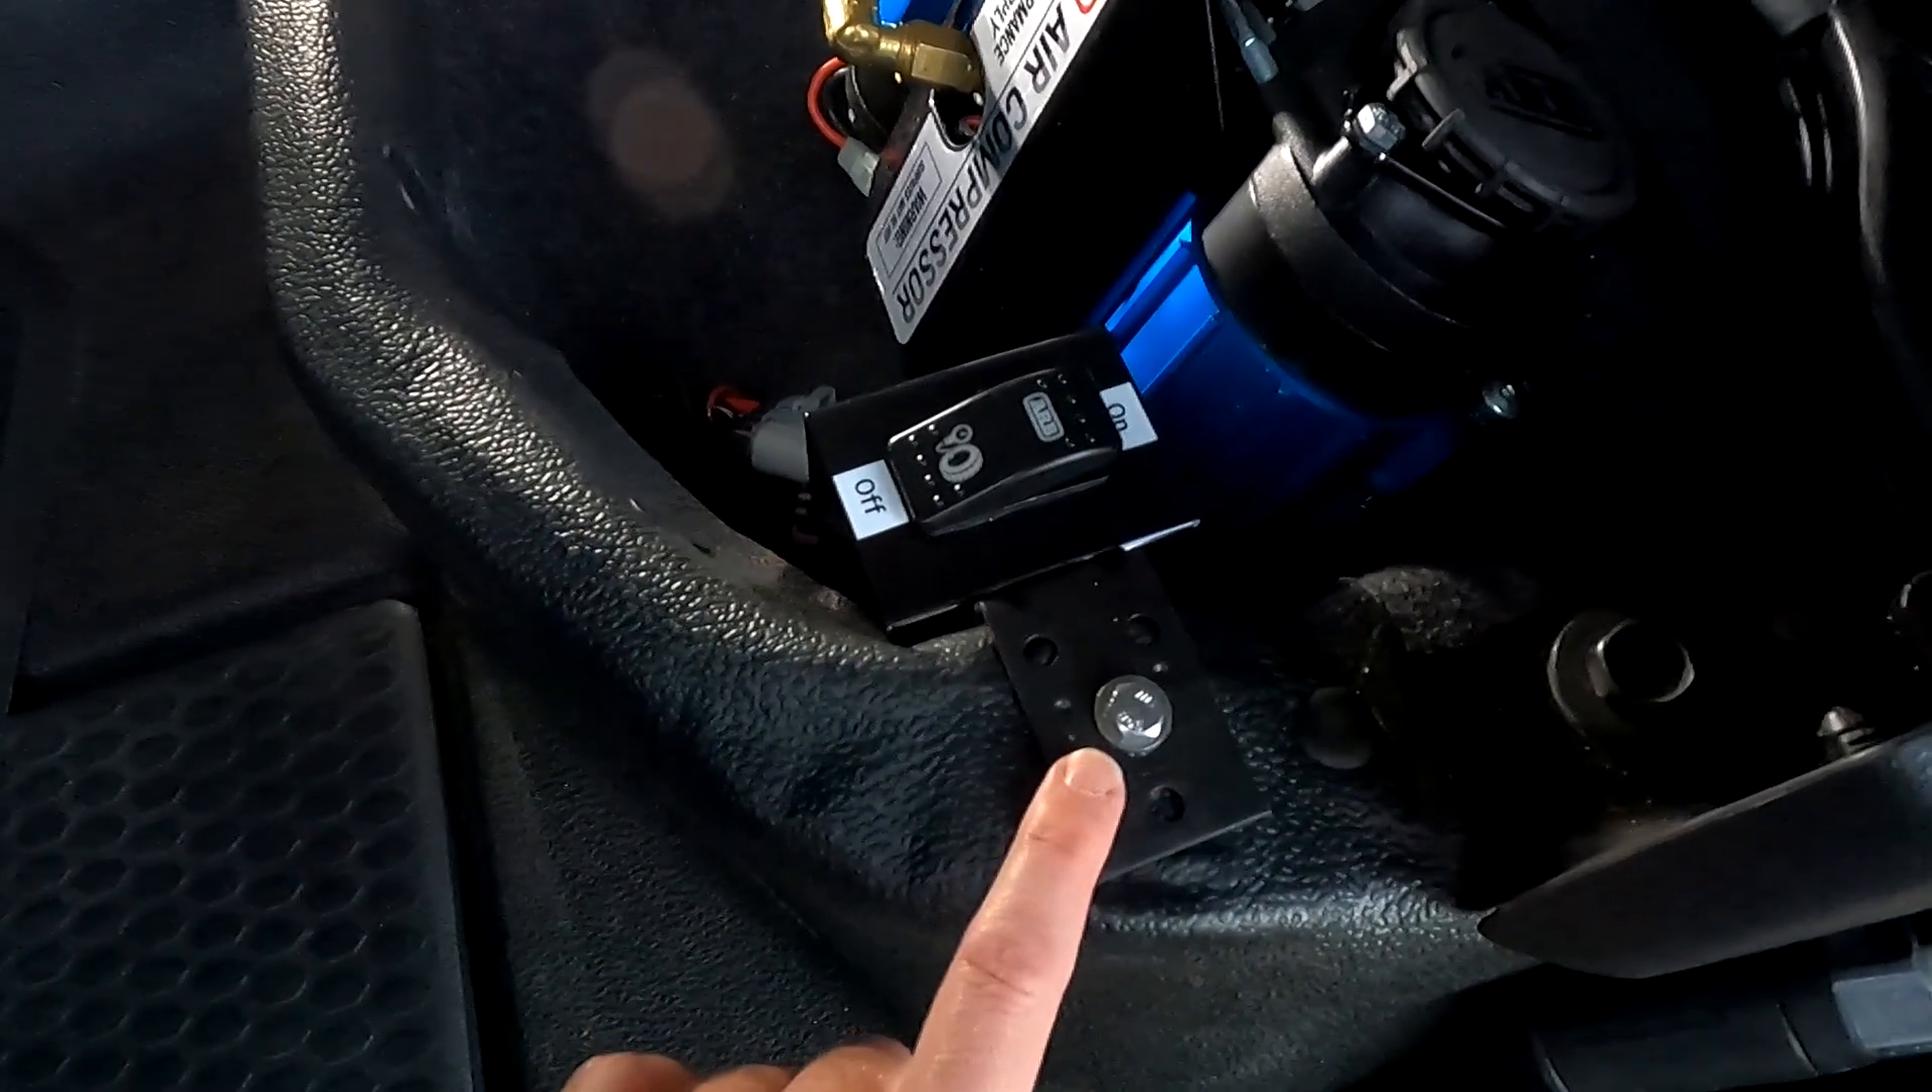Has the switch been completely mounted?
Yes.